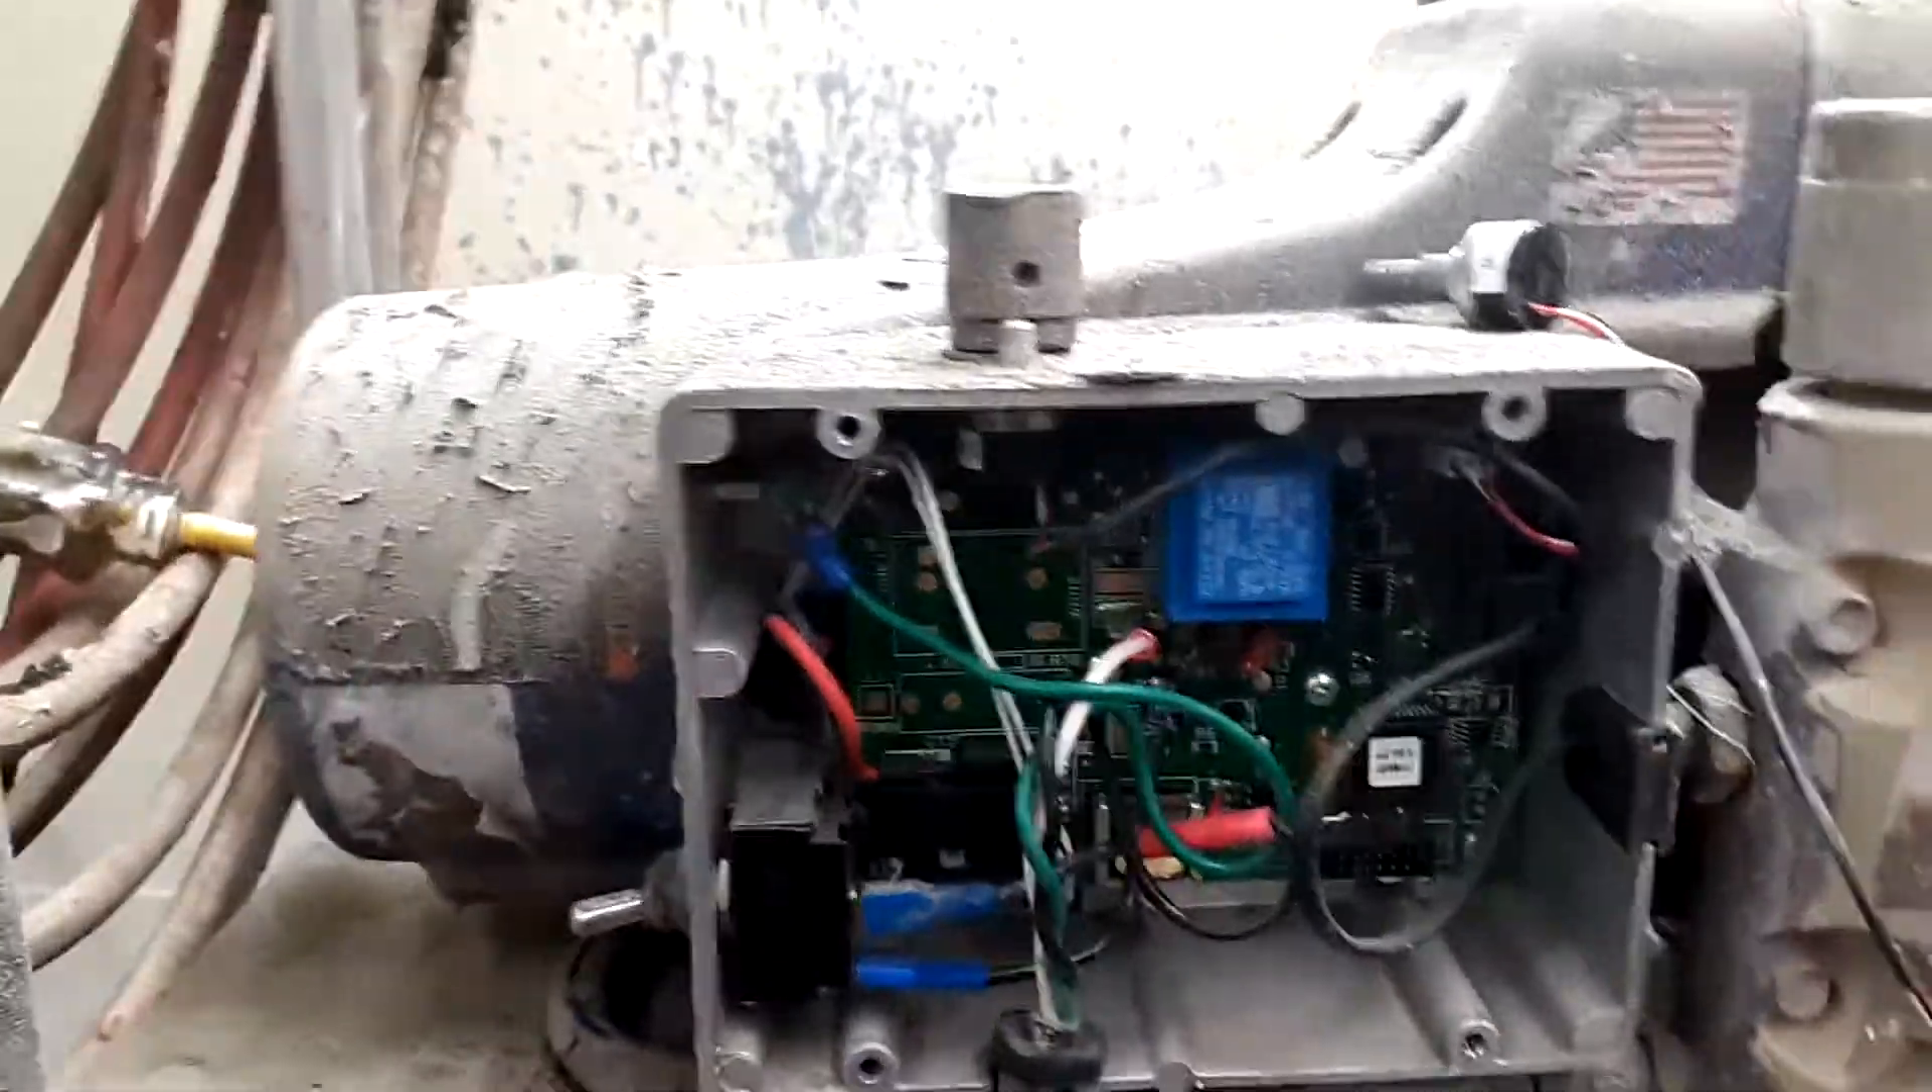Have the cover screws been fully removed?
Yes.